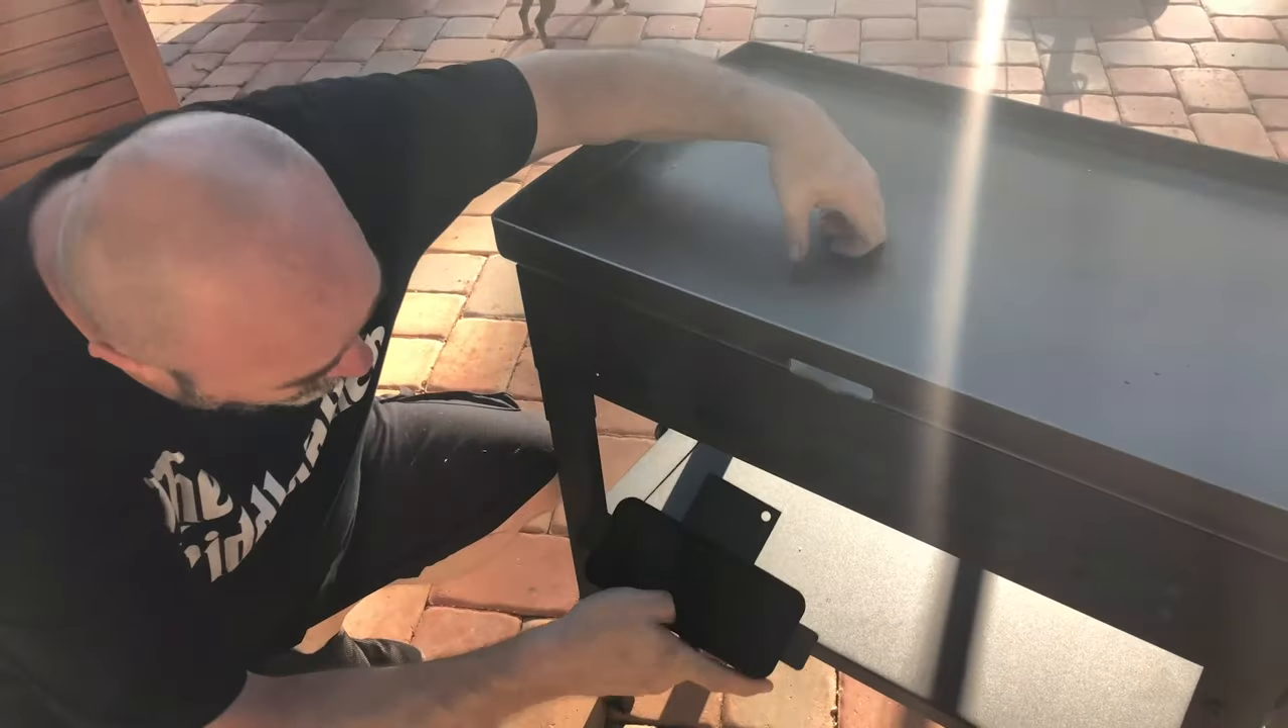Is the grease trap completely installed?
No.